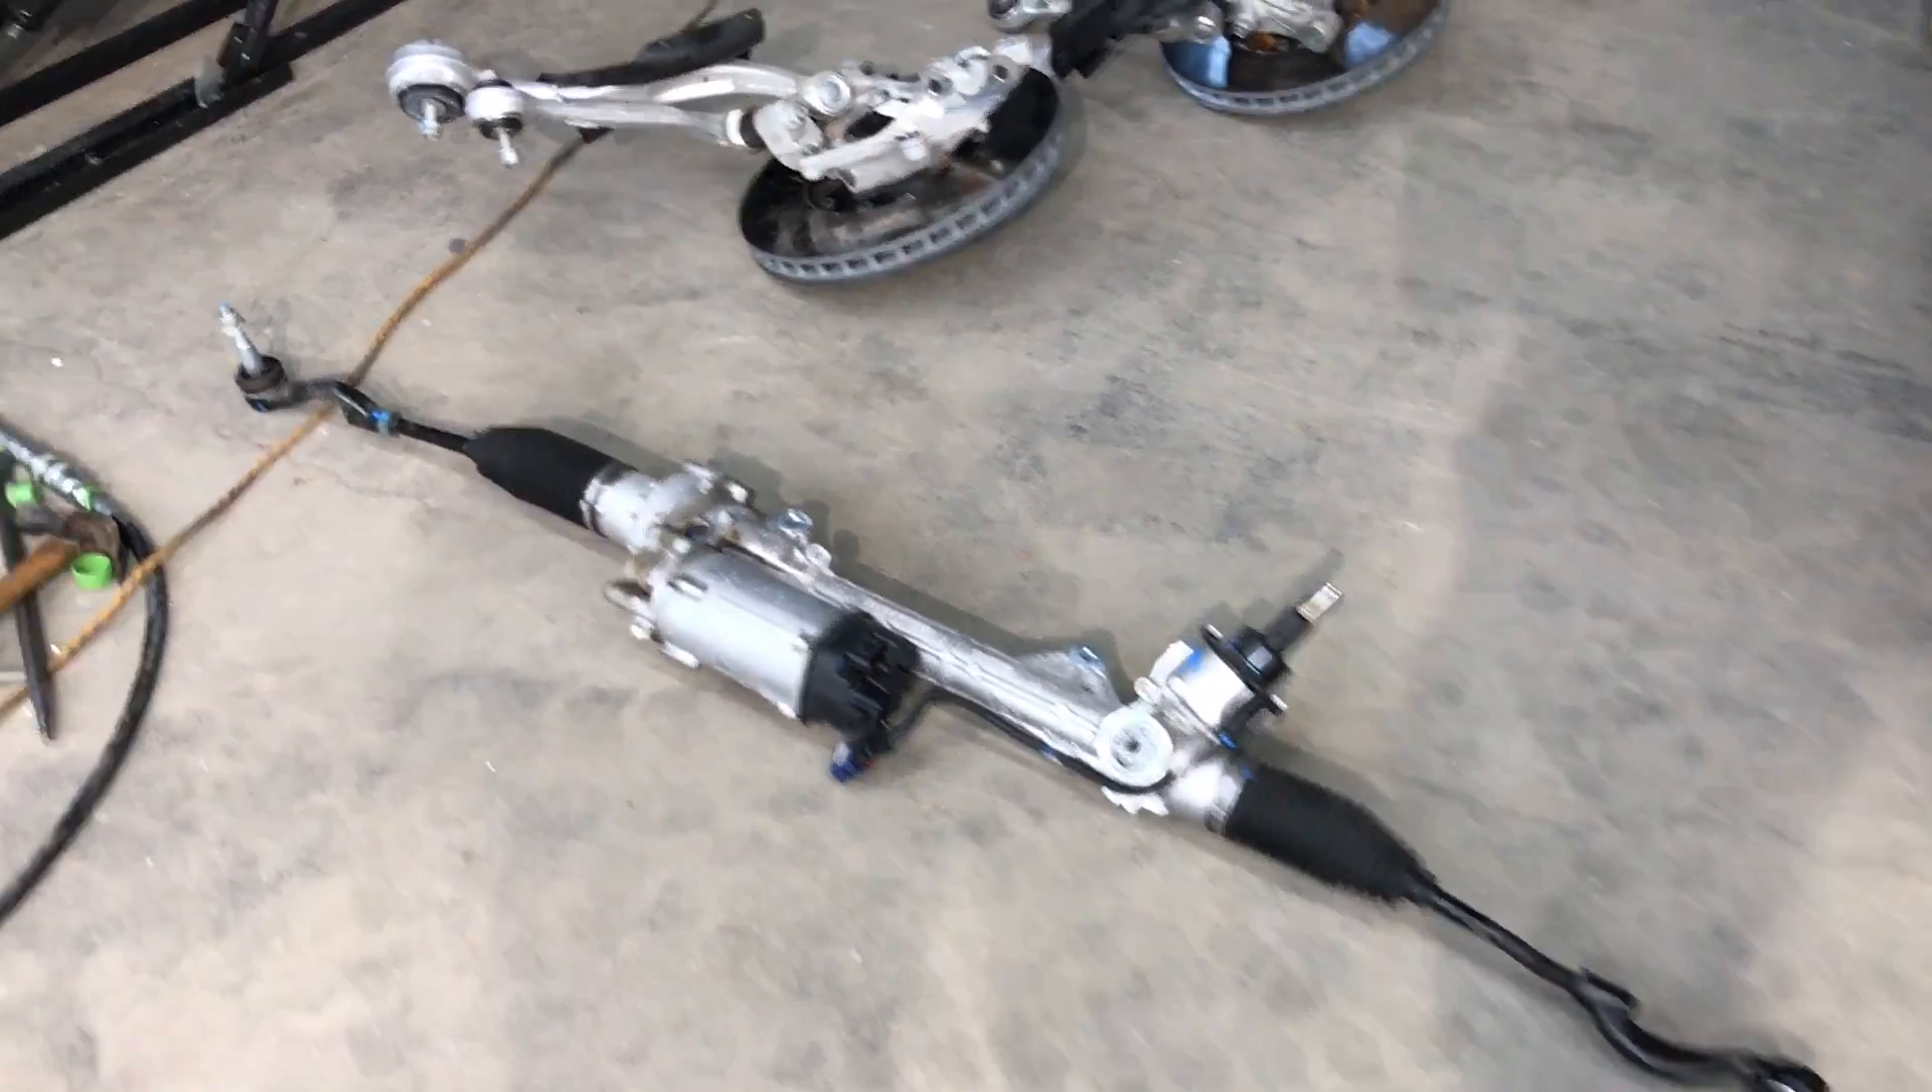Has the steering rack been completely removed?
Yes.